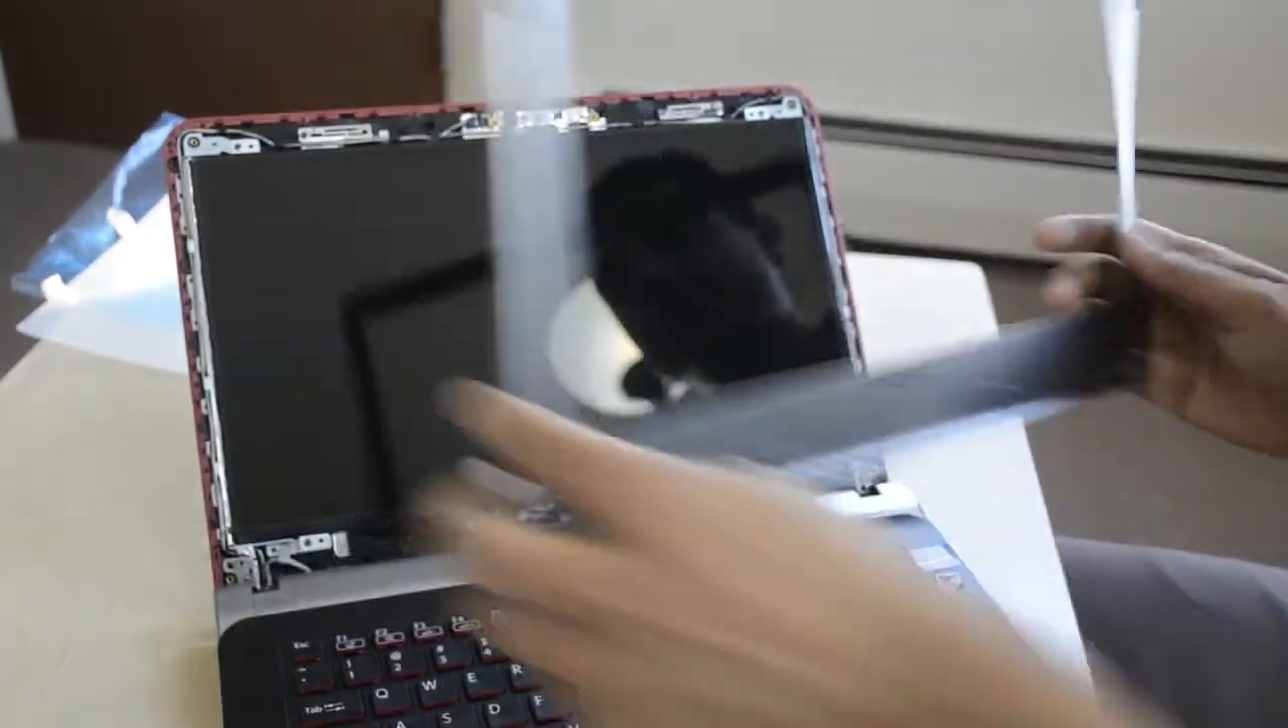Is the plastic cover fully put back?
No.